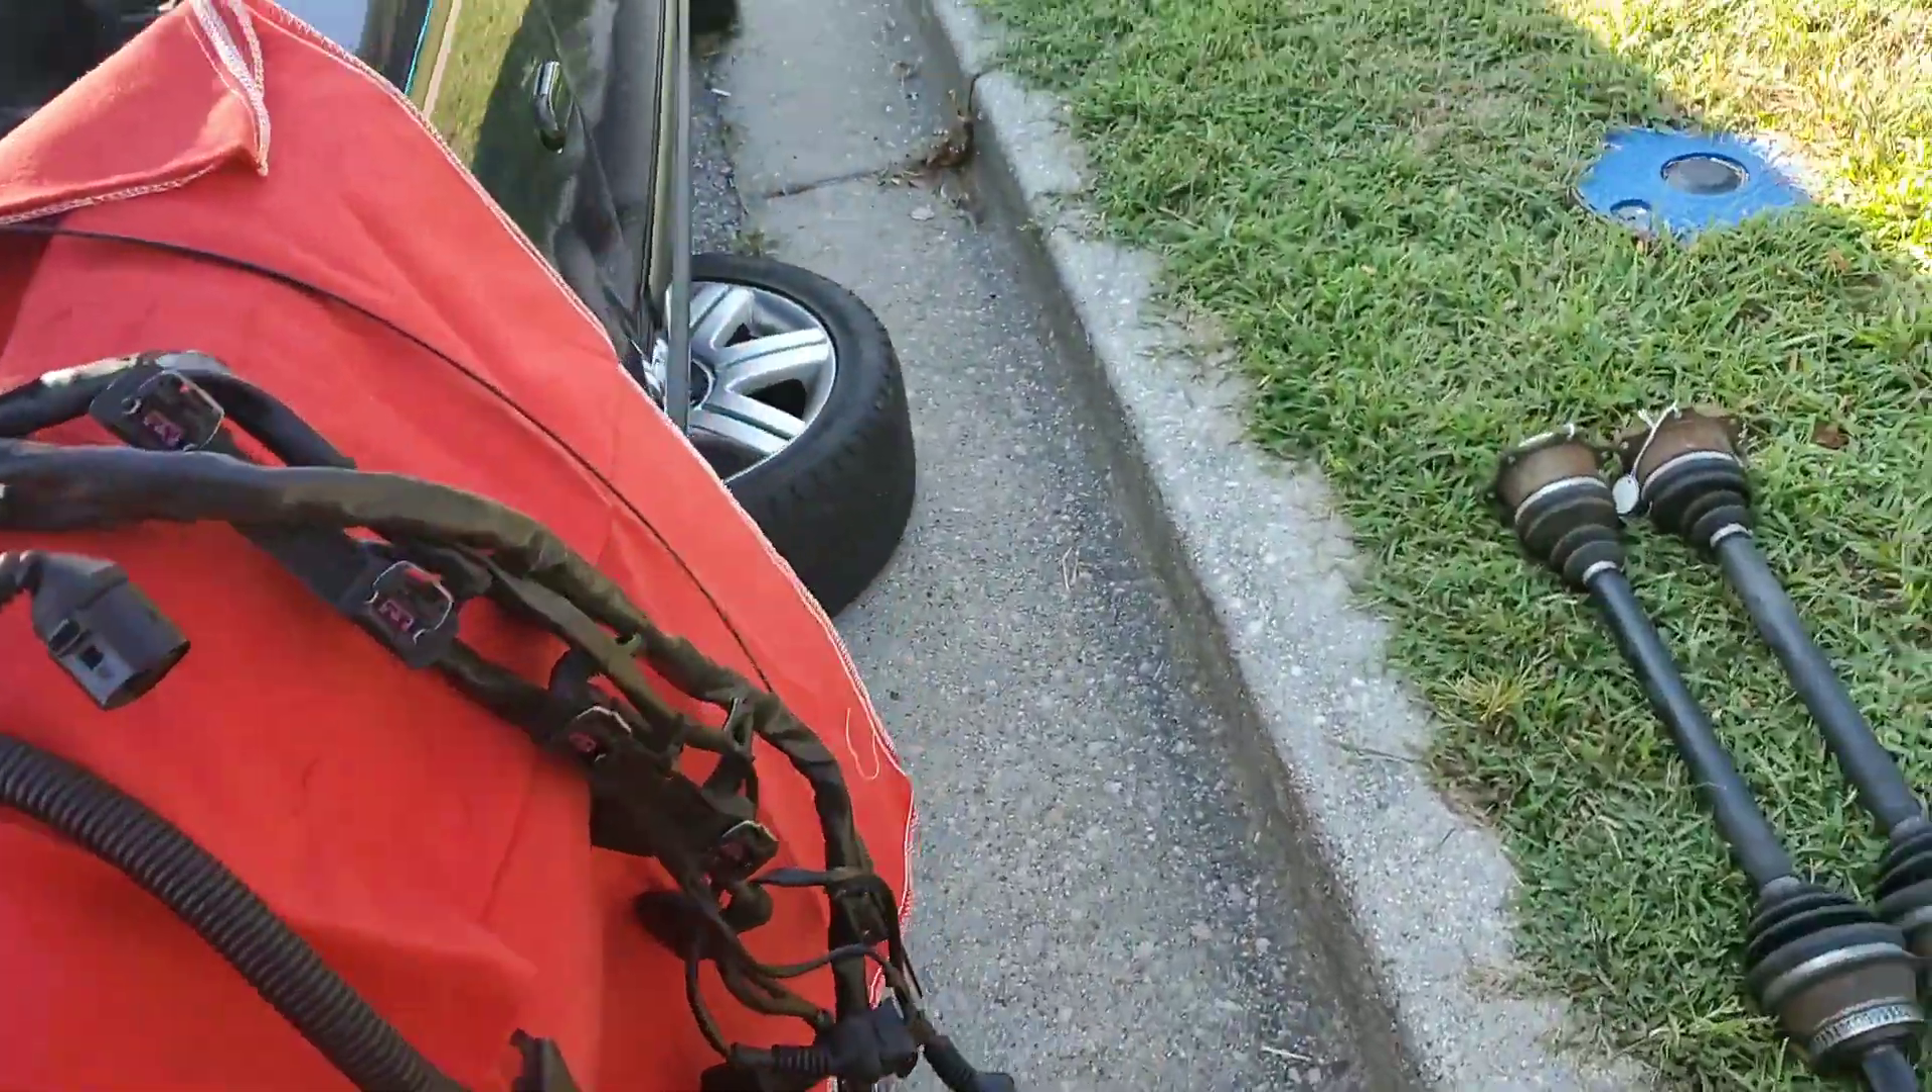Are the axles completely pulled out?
Yes.